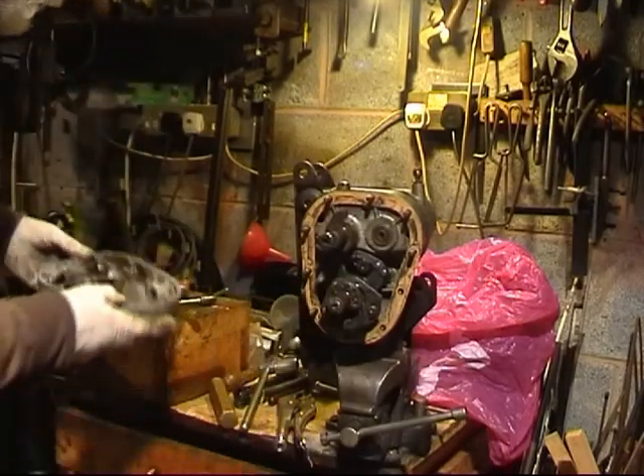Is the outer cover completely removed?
Yes.